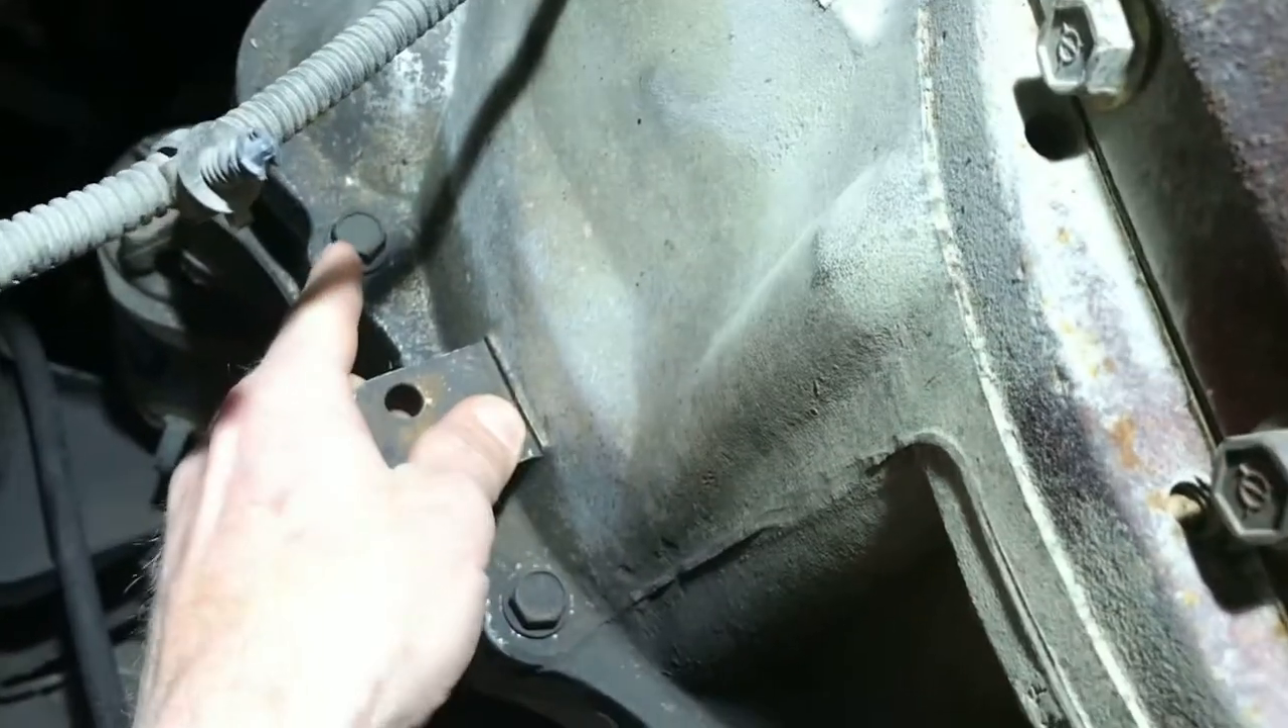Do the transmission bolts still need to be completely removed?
Yes.